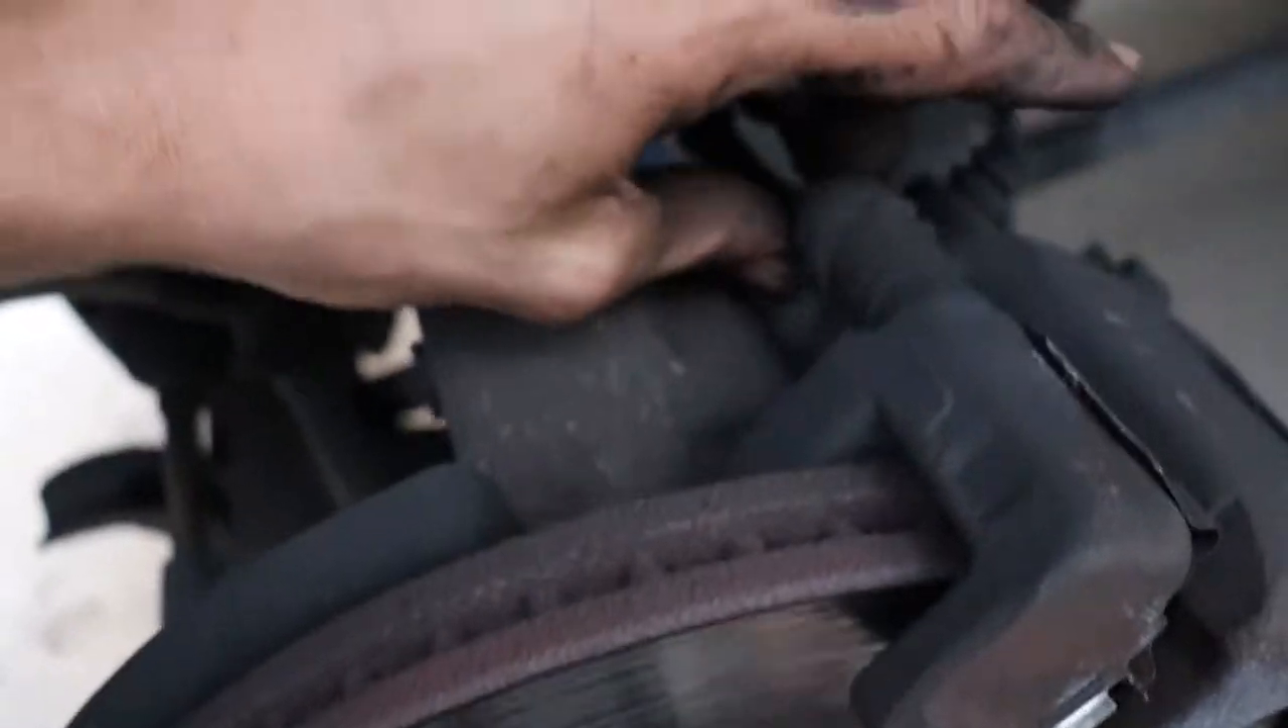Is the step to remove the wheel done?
Yes.